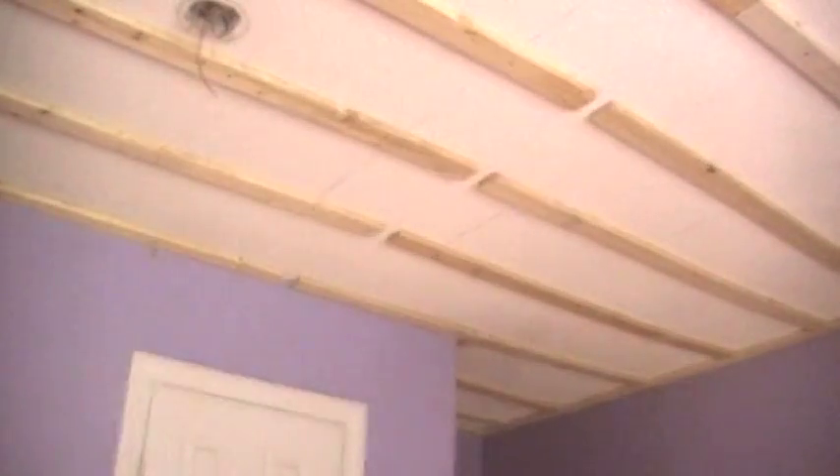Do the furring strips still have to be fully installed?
No.